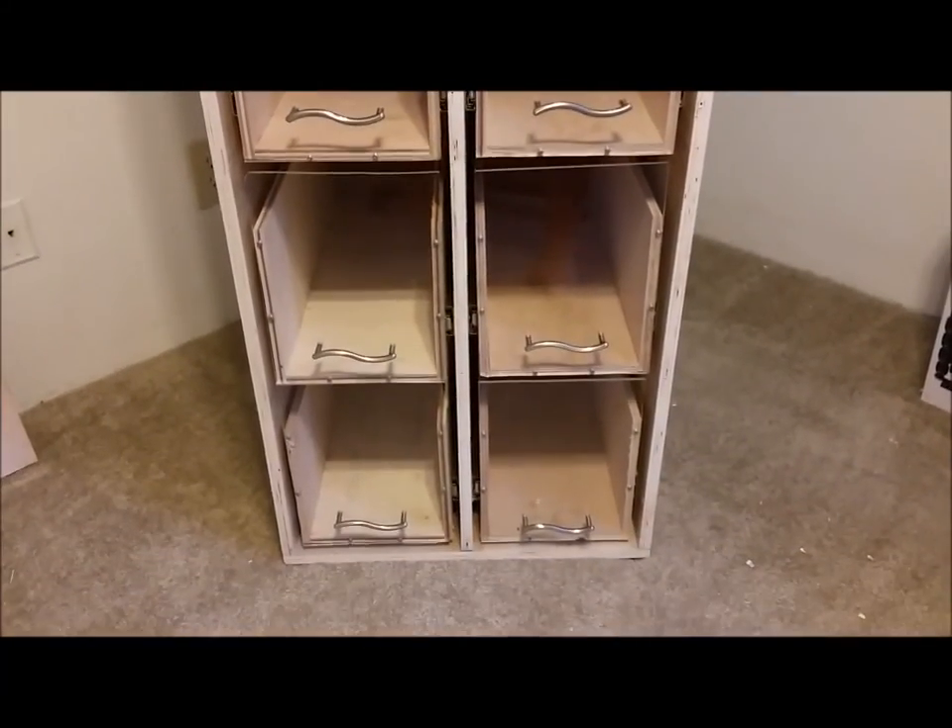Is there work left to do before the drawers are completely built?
No.